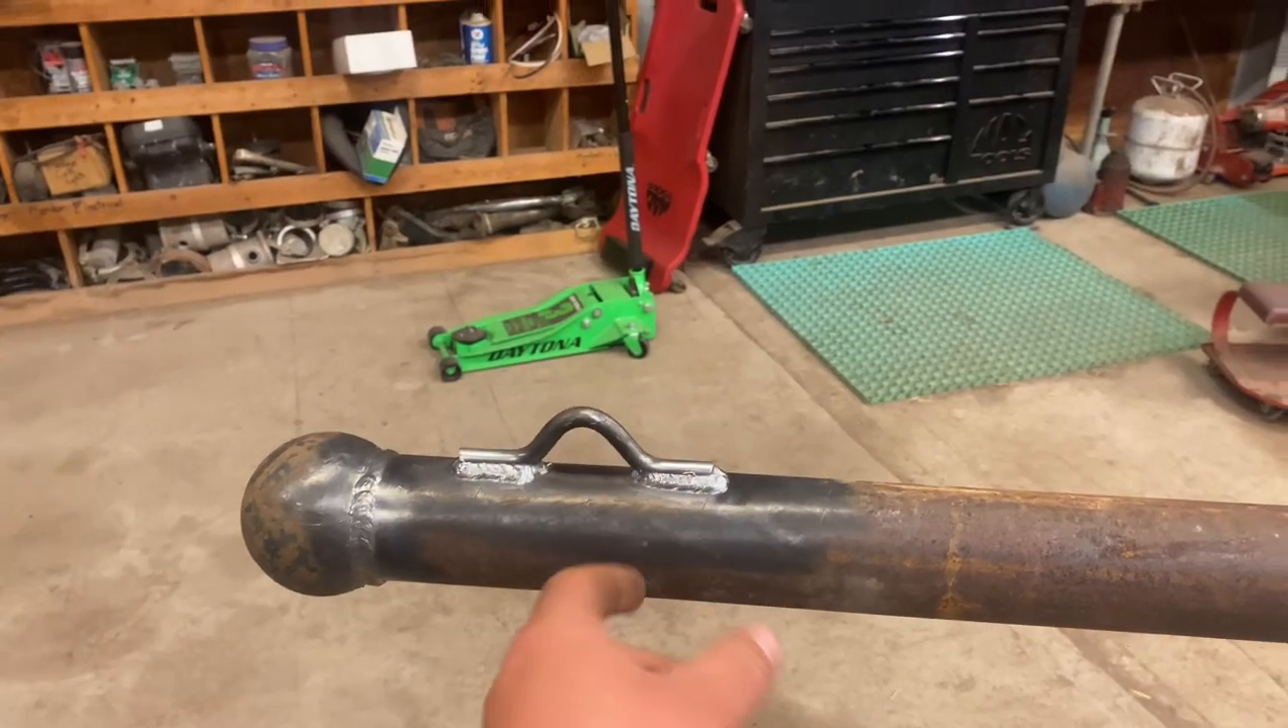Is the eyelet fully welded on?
Yes.